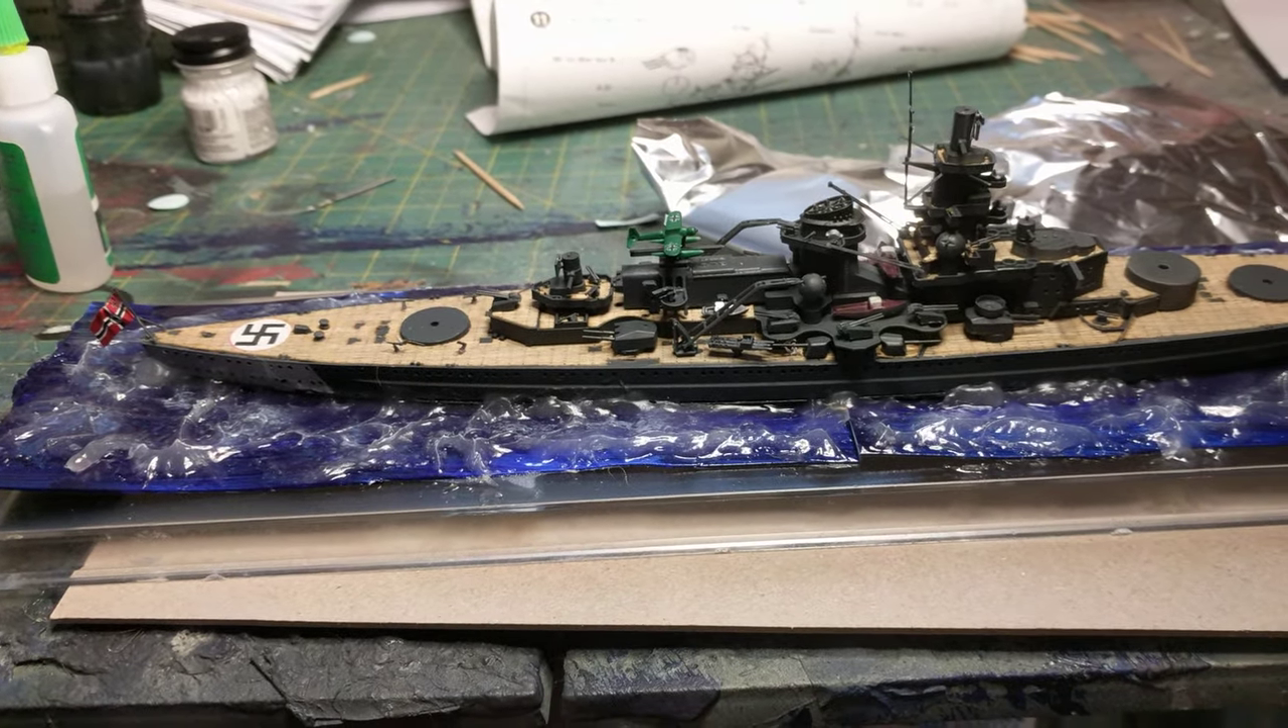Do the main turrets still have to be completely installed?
Yes.